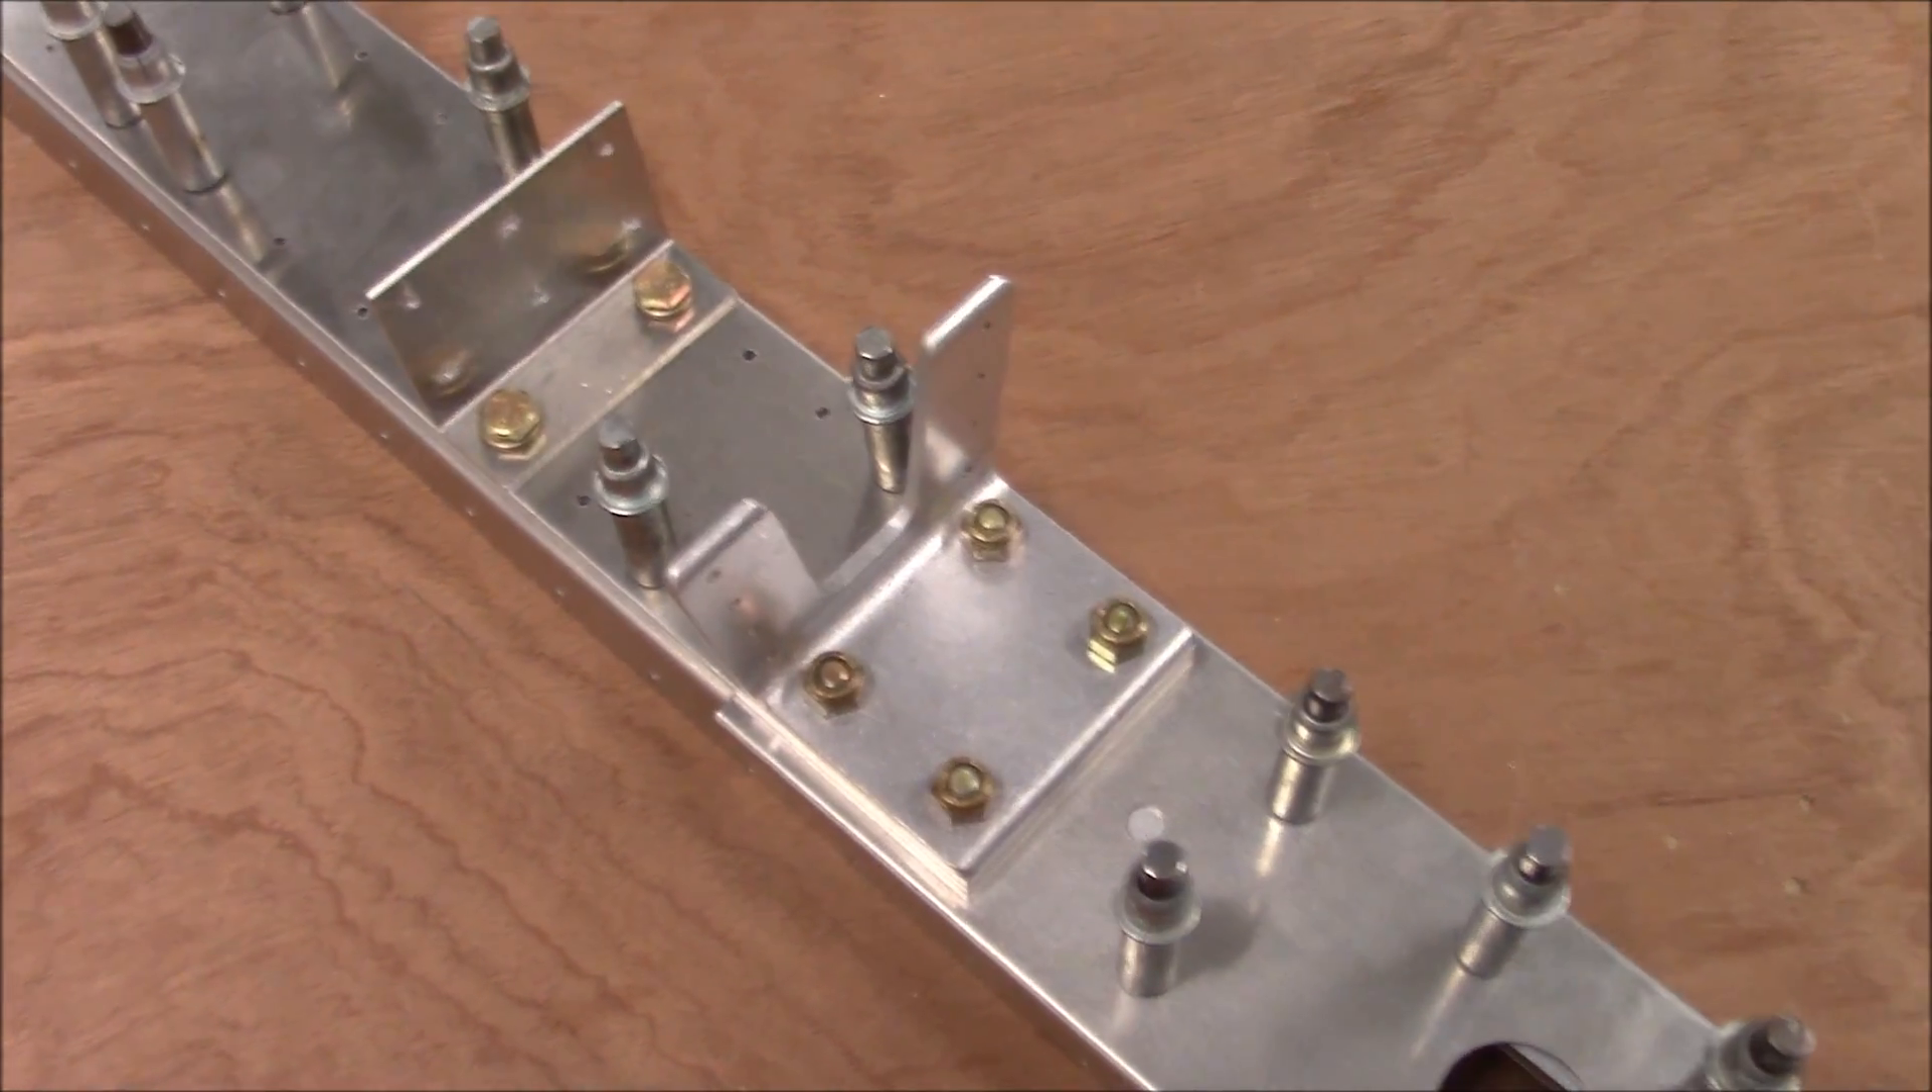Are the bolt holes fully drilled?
Yes.